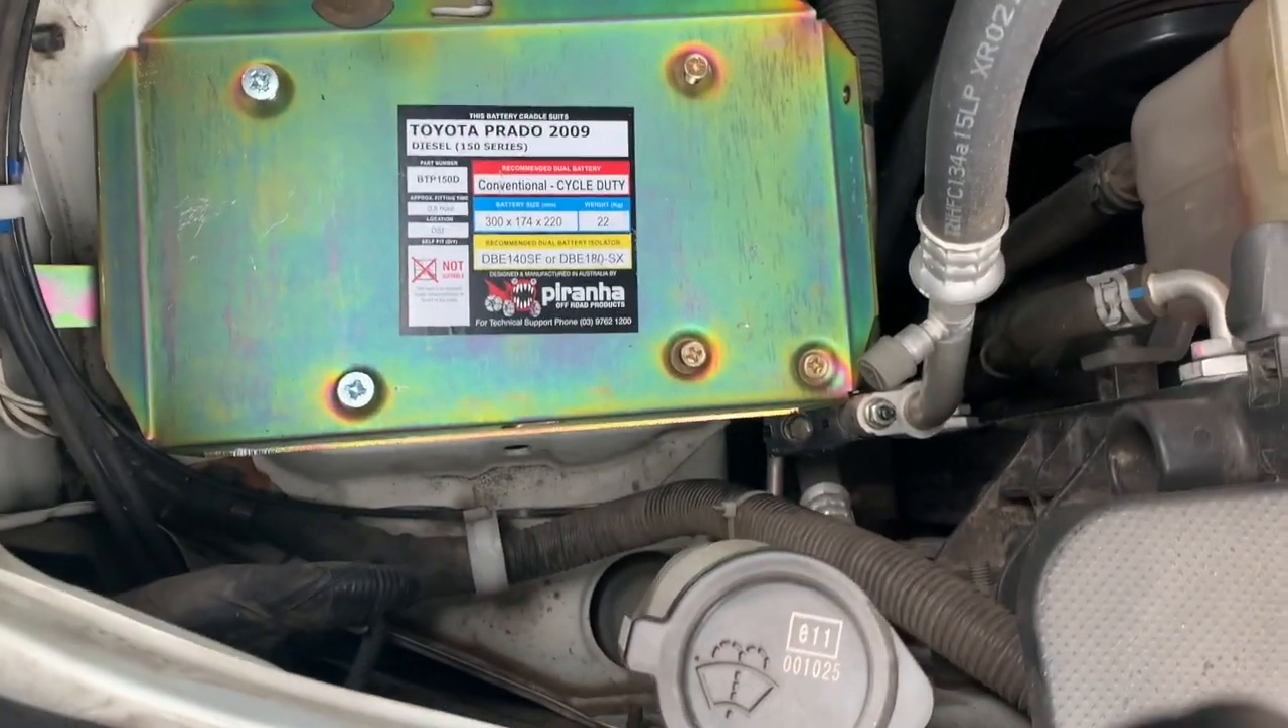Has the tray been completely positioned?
Yes.